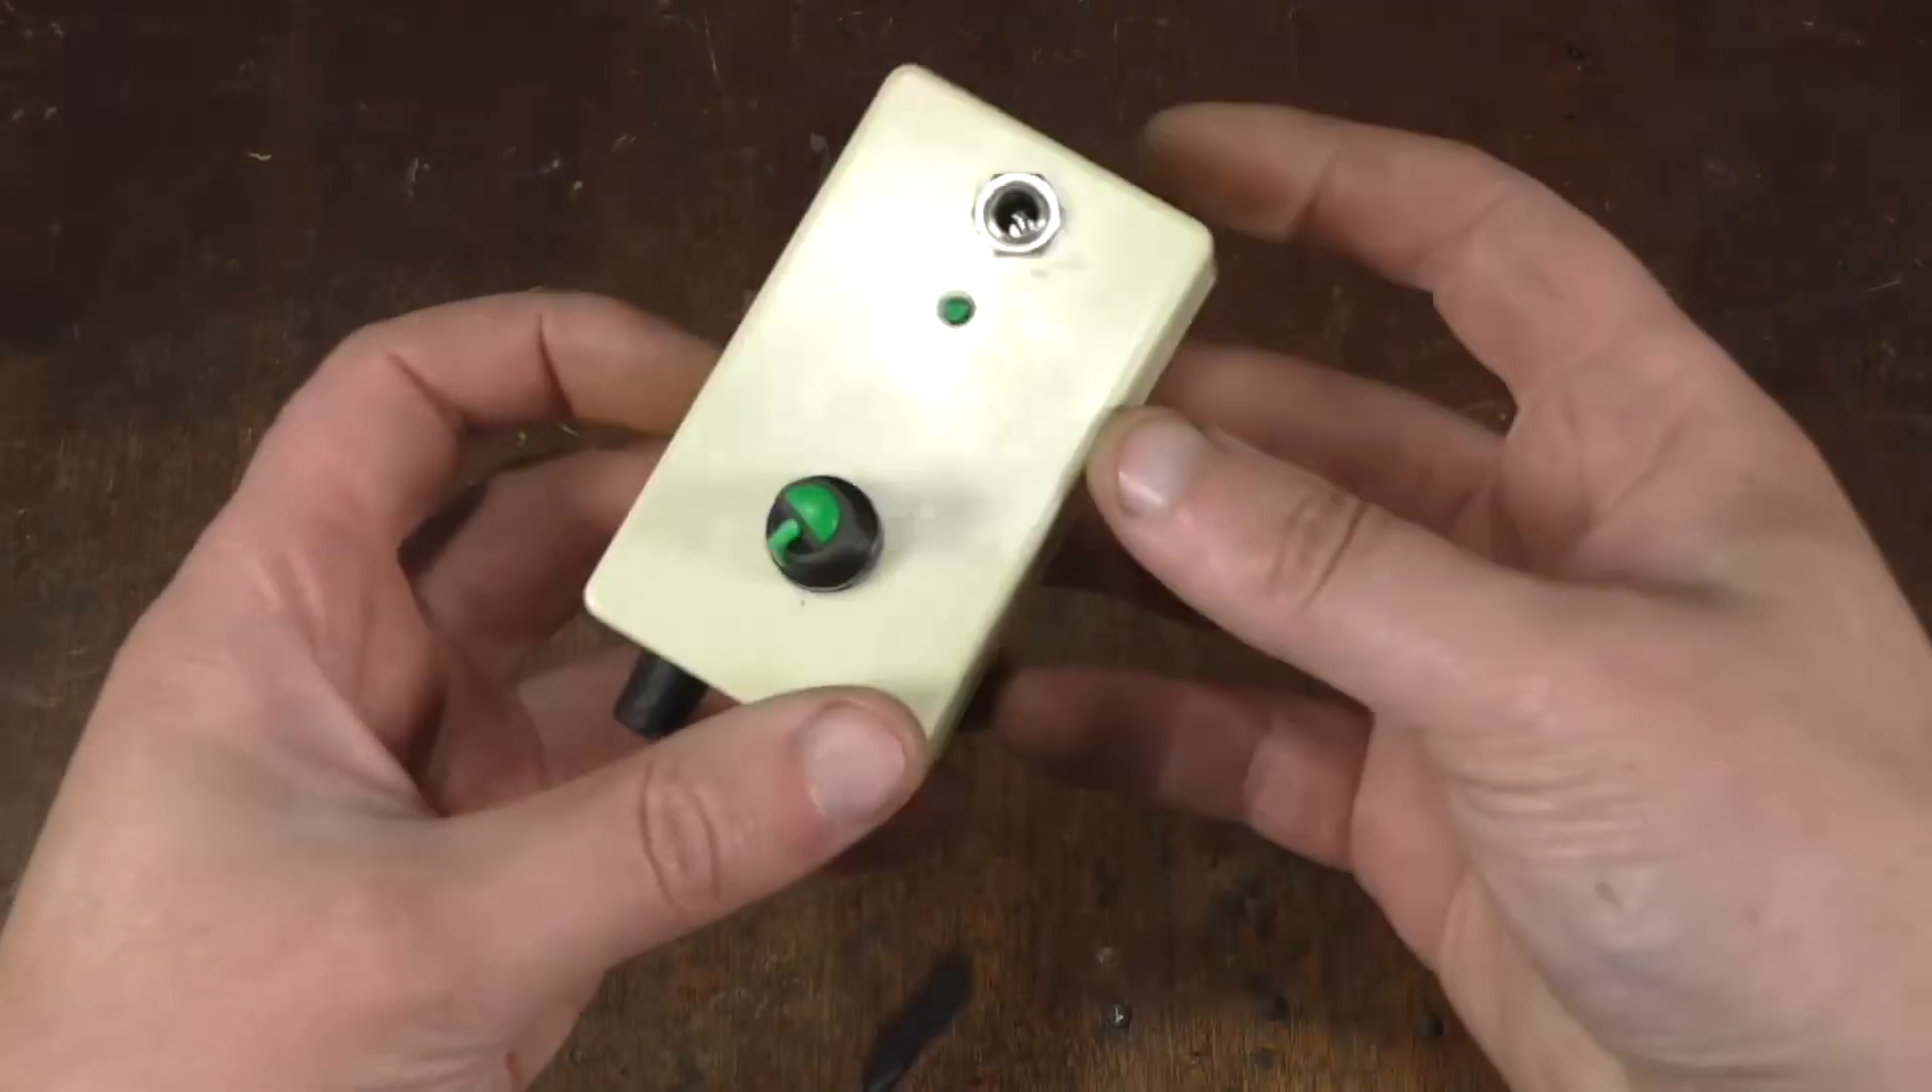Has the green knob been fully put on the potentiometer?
Yes.